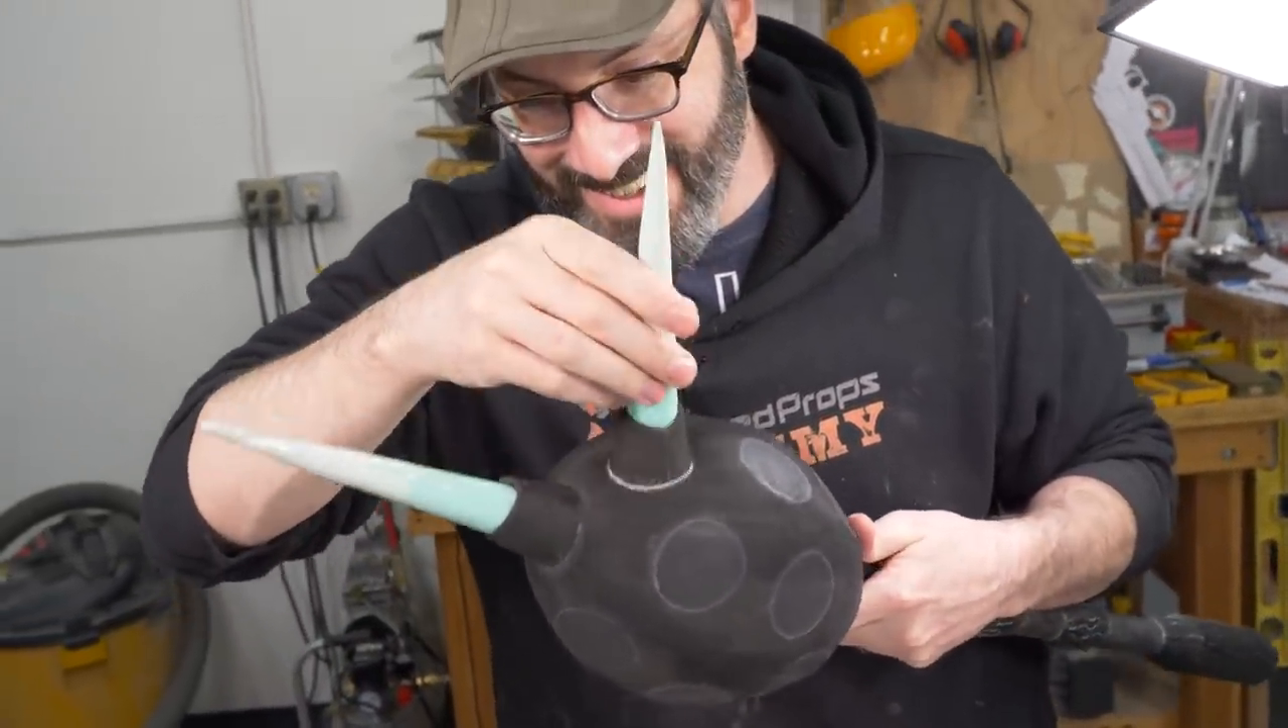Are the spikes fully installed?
No.